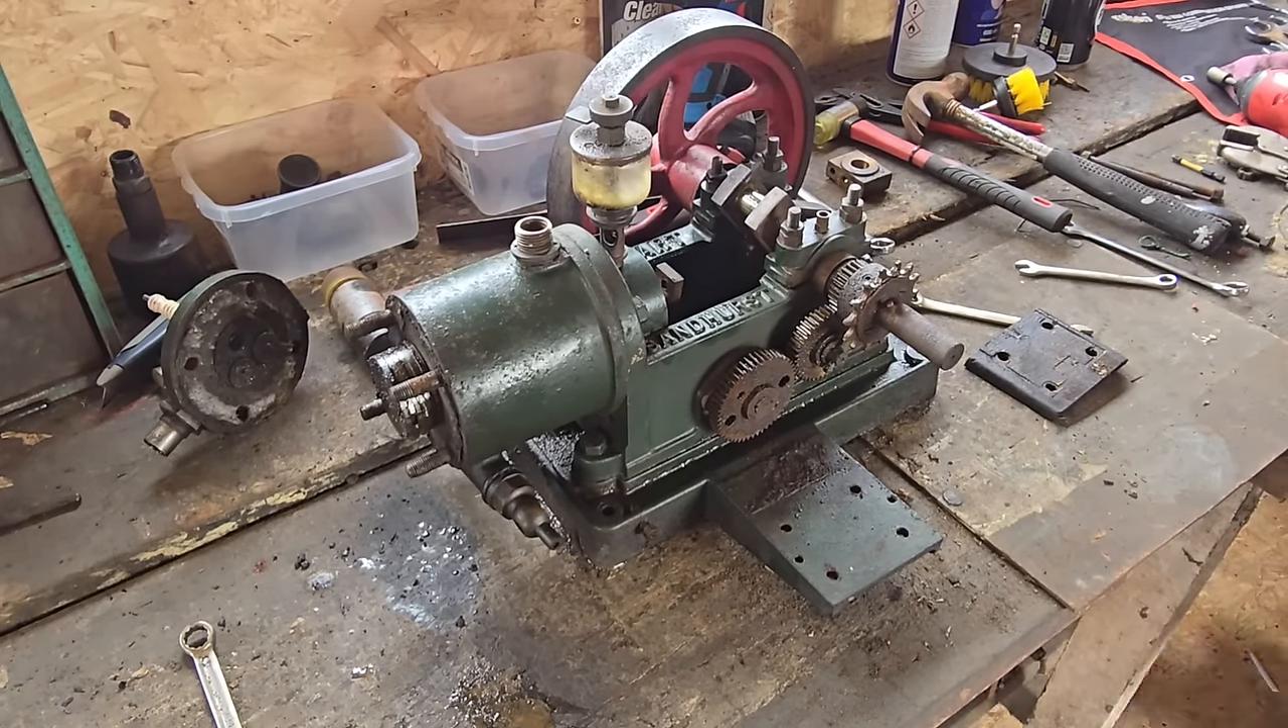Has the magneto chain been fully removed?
Yes.